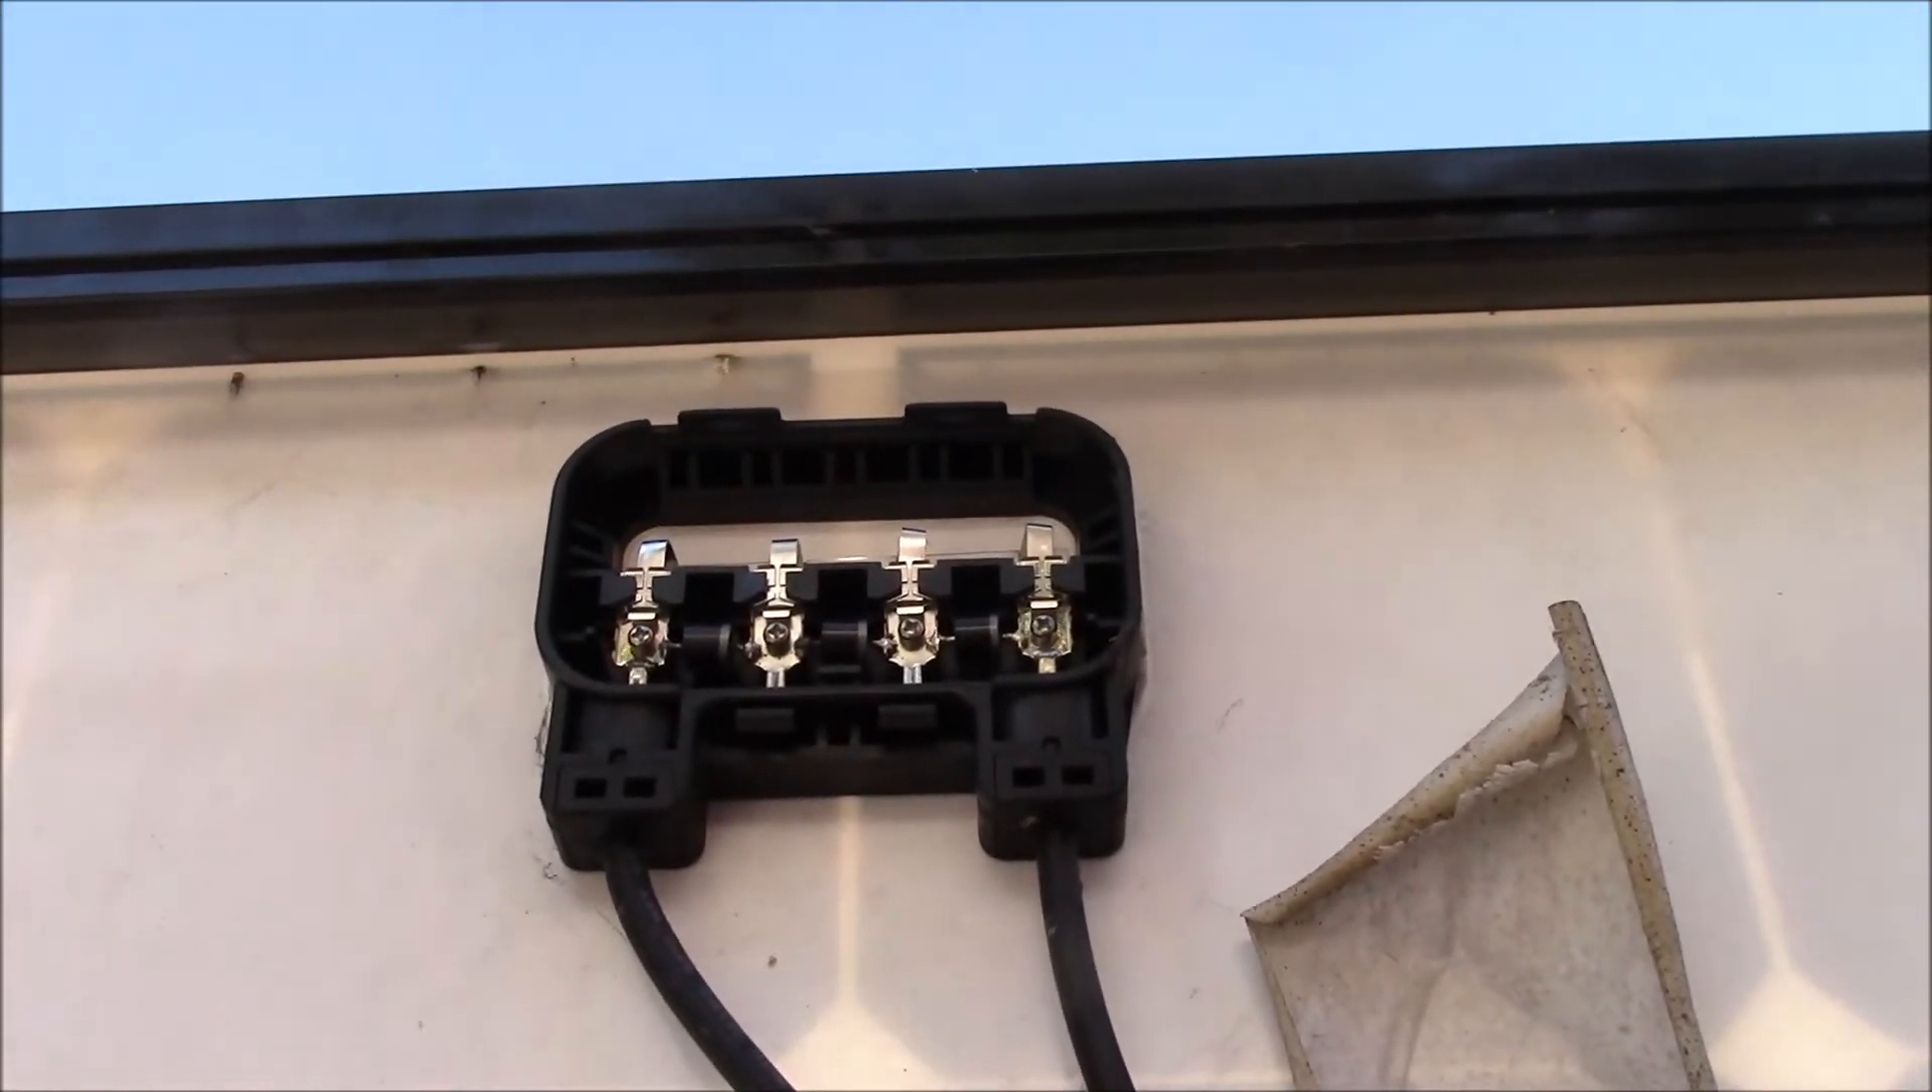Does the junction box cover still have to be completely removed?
No.